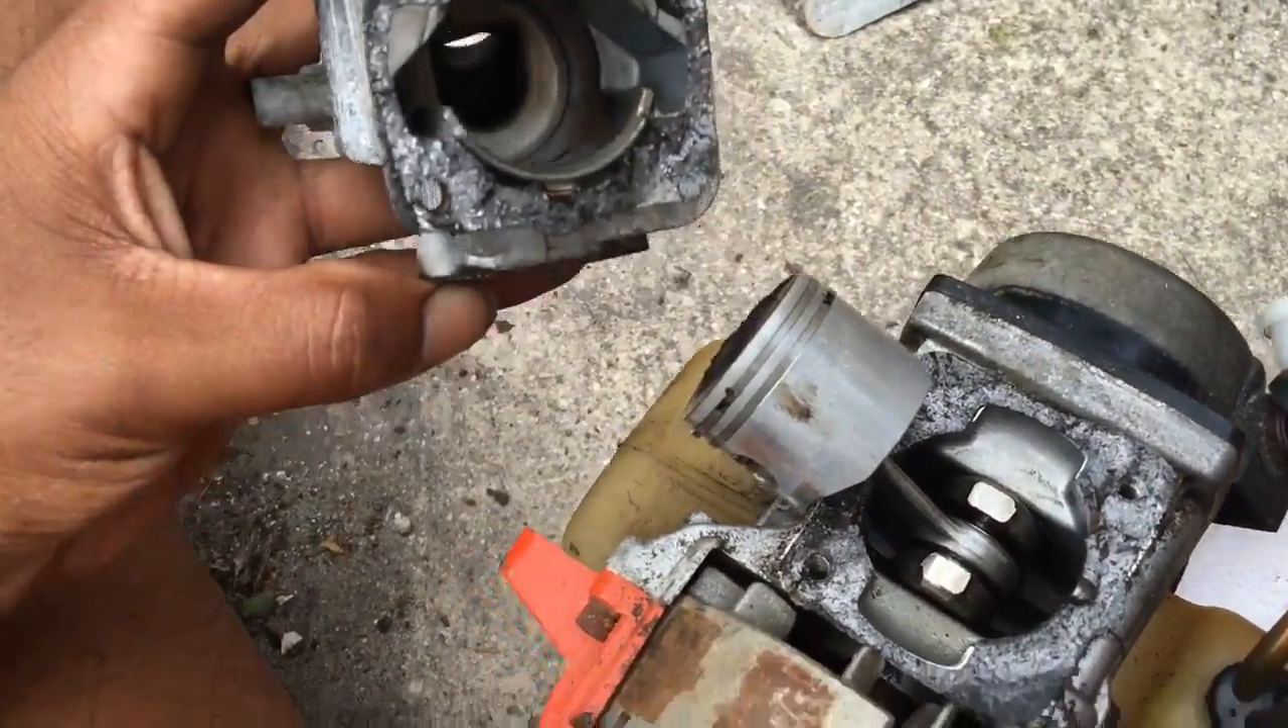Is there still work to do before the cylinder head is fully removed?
No.